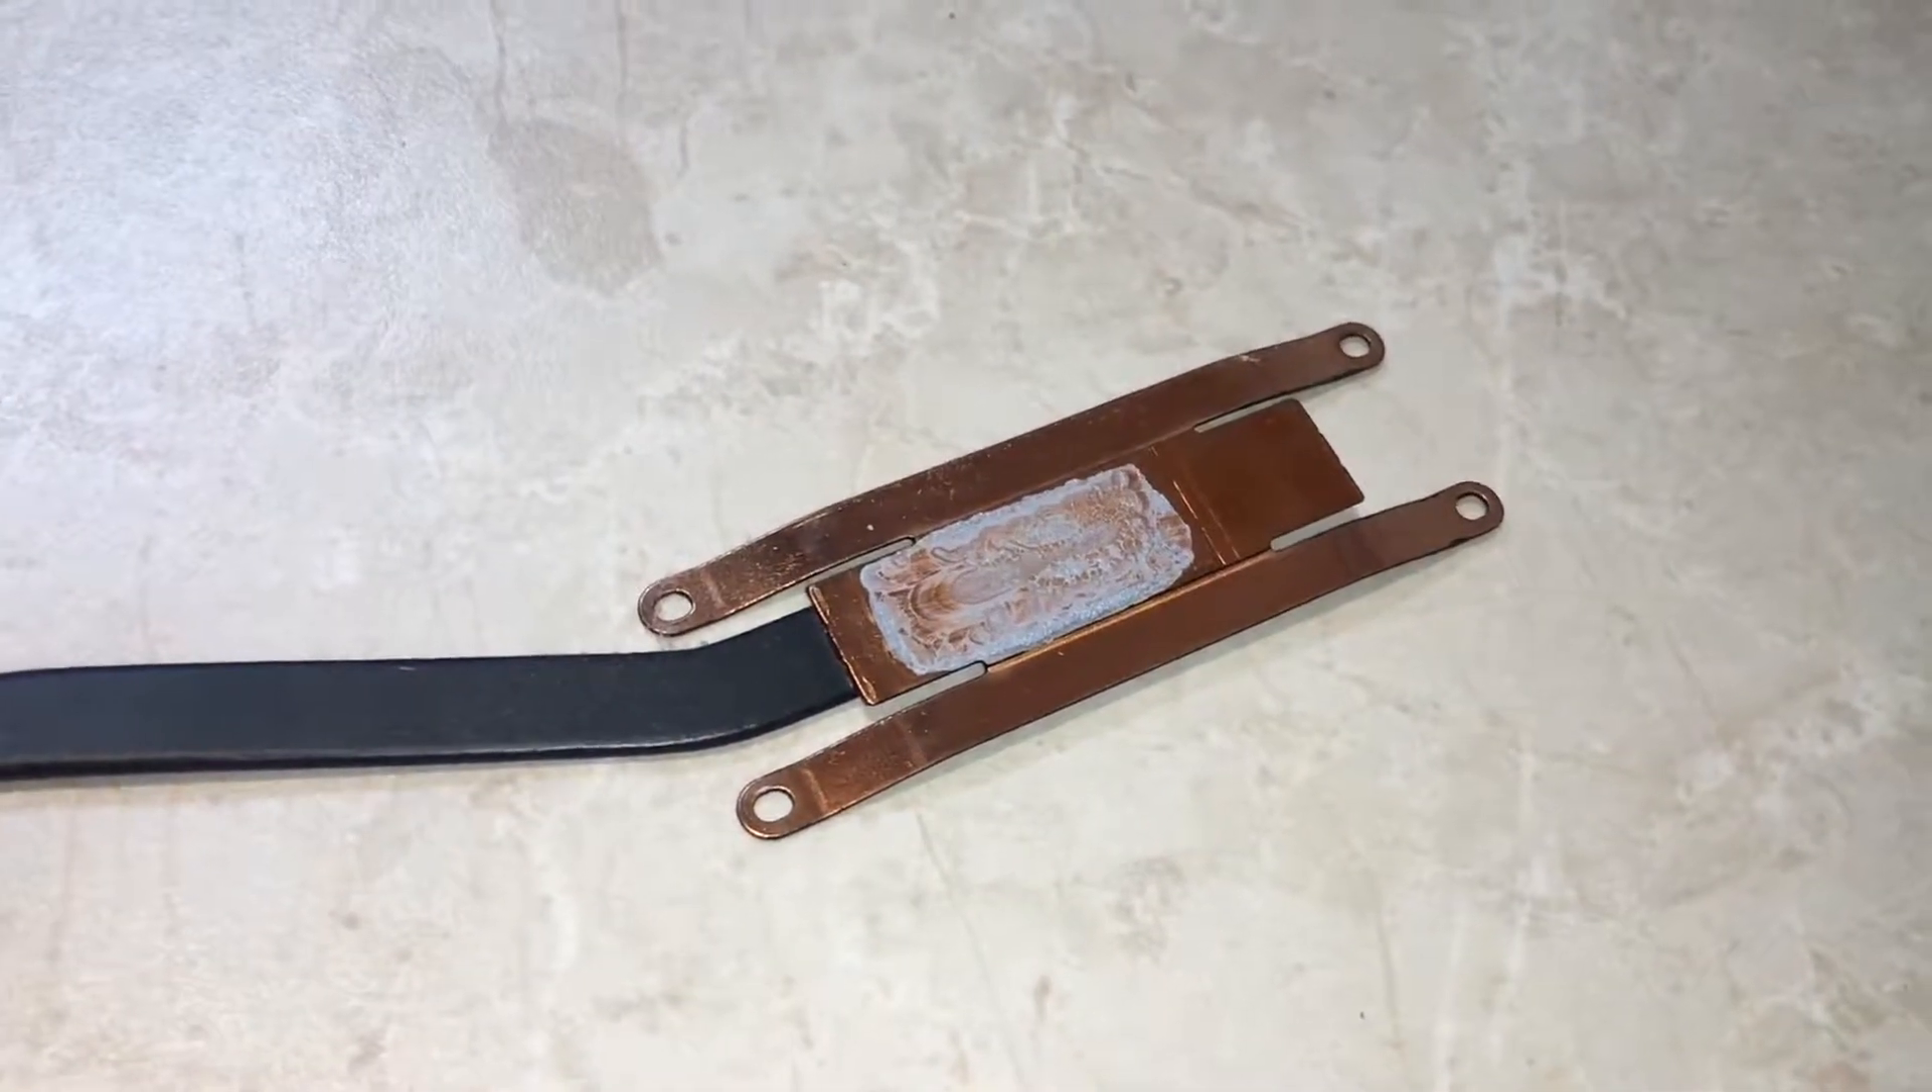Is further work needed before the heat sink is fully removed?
No.